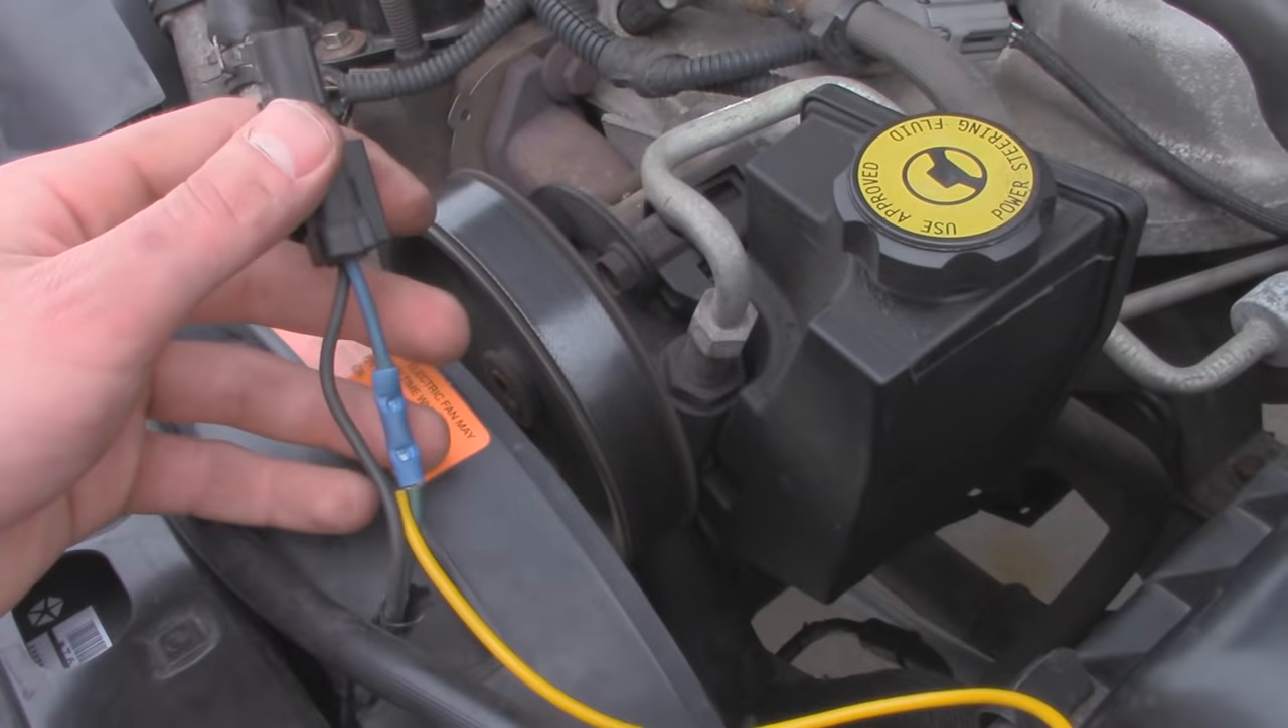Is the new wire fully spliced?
Yes.